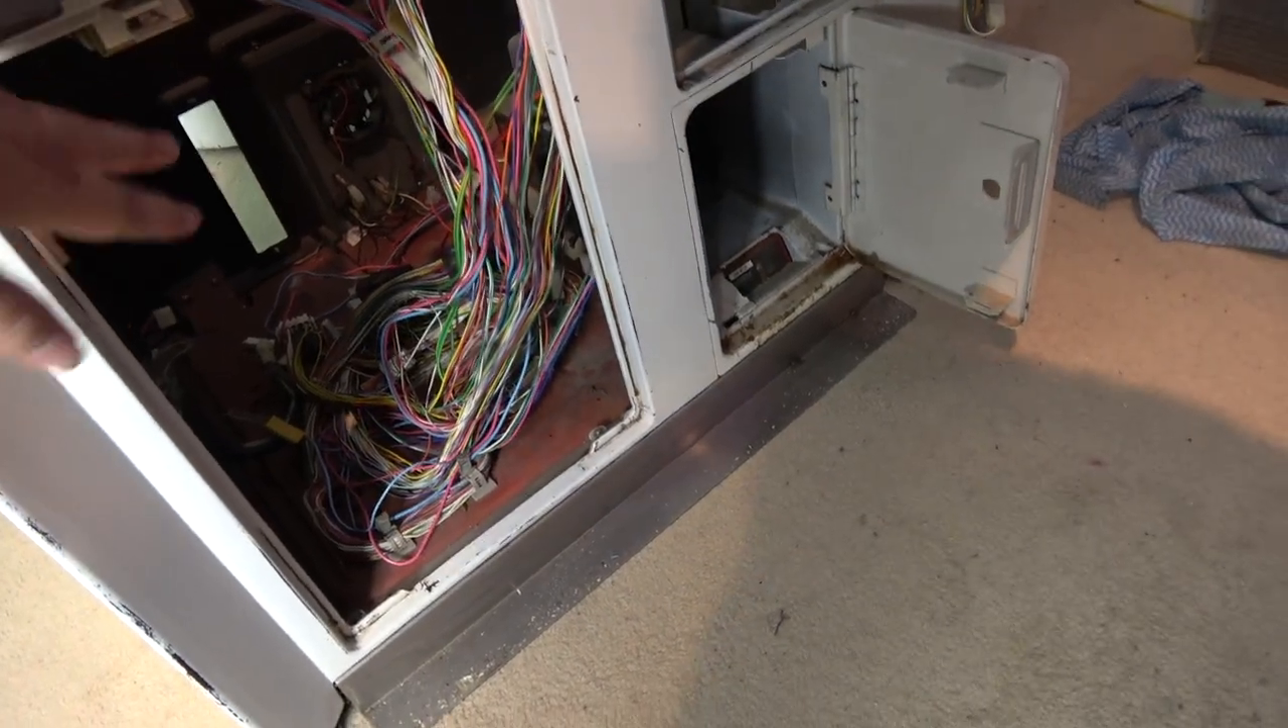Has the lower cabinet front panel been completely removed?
Yes.